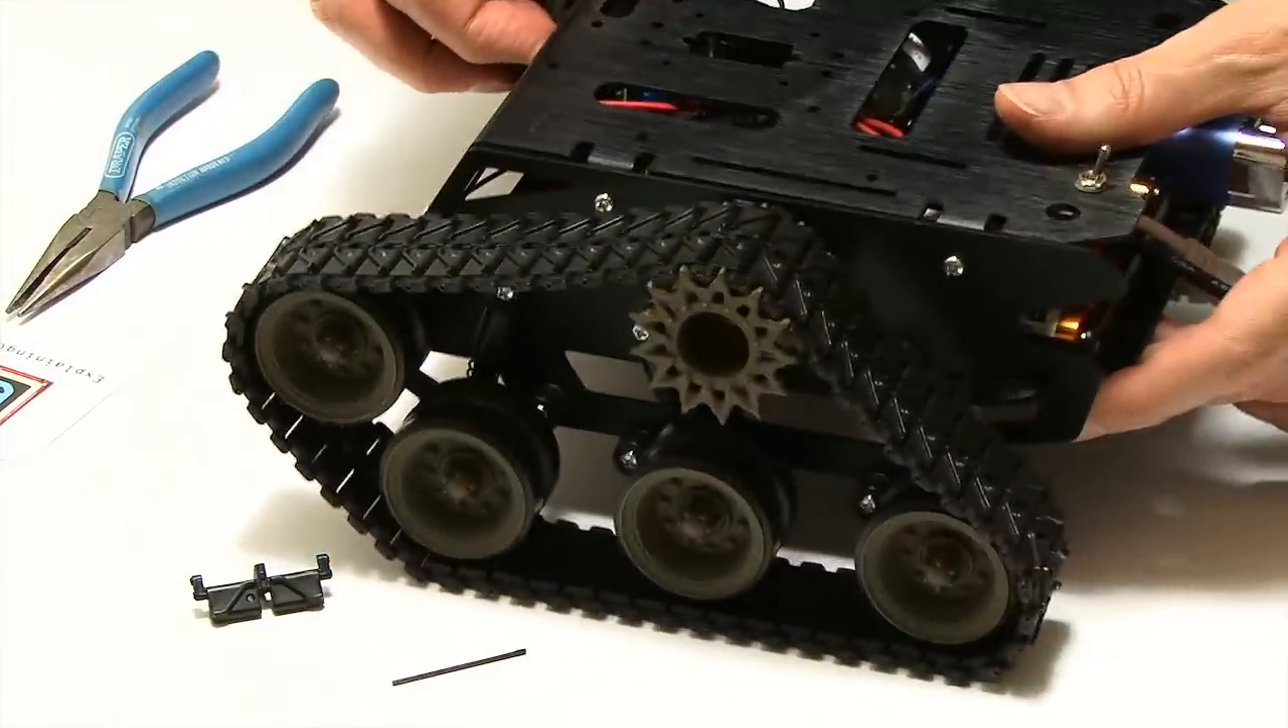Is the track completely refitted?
Yes.